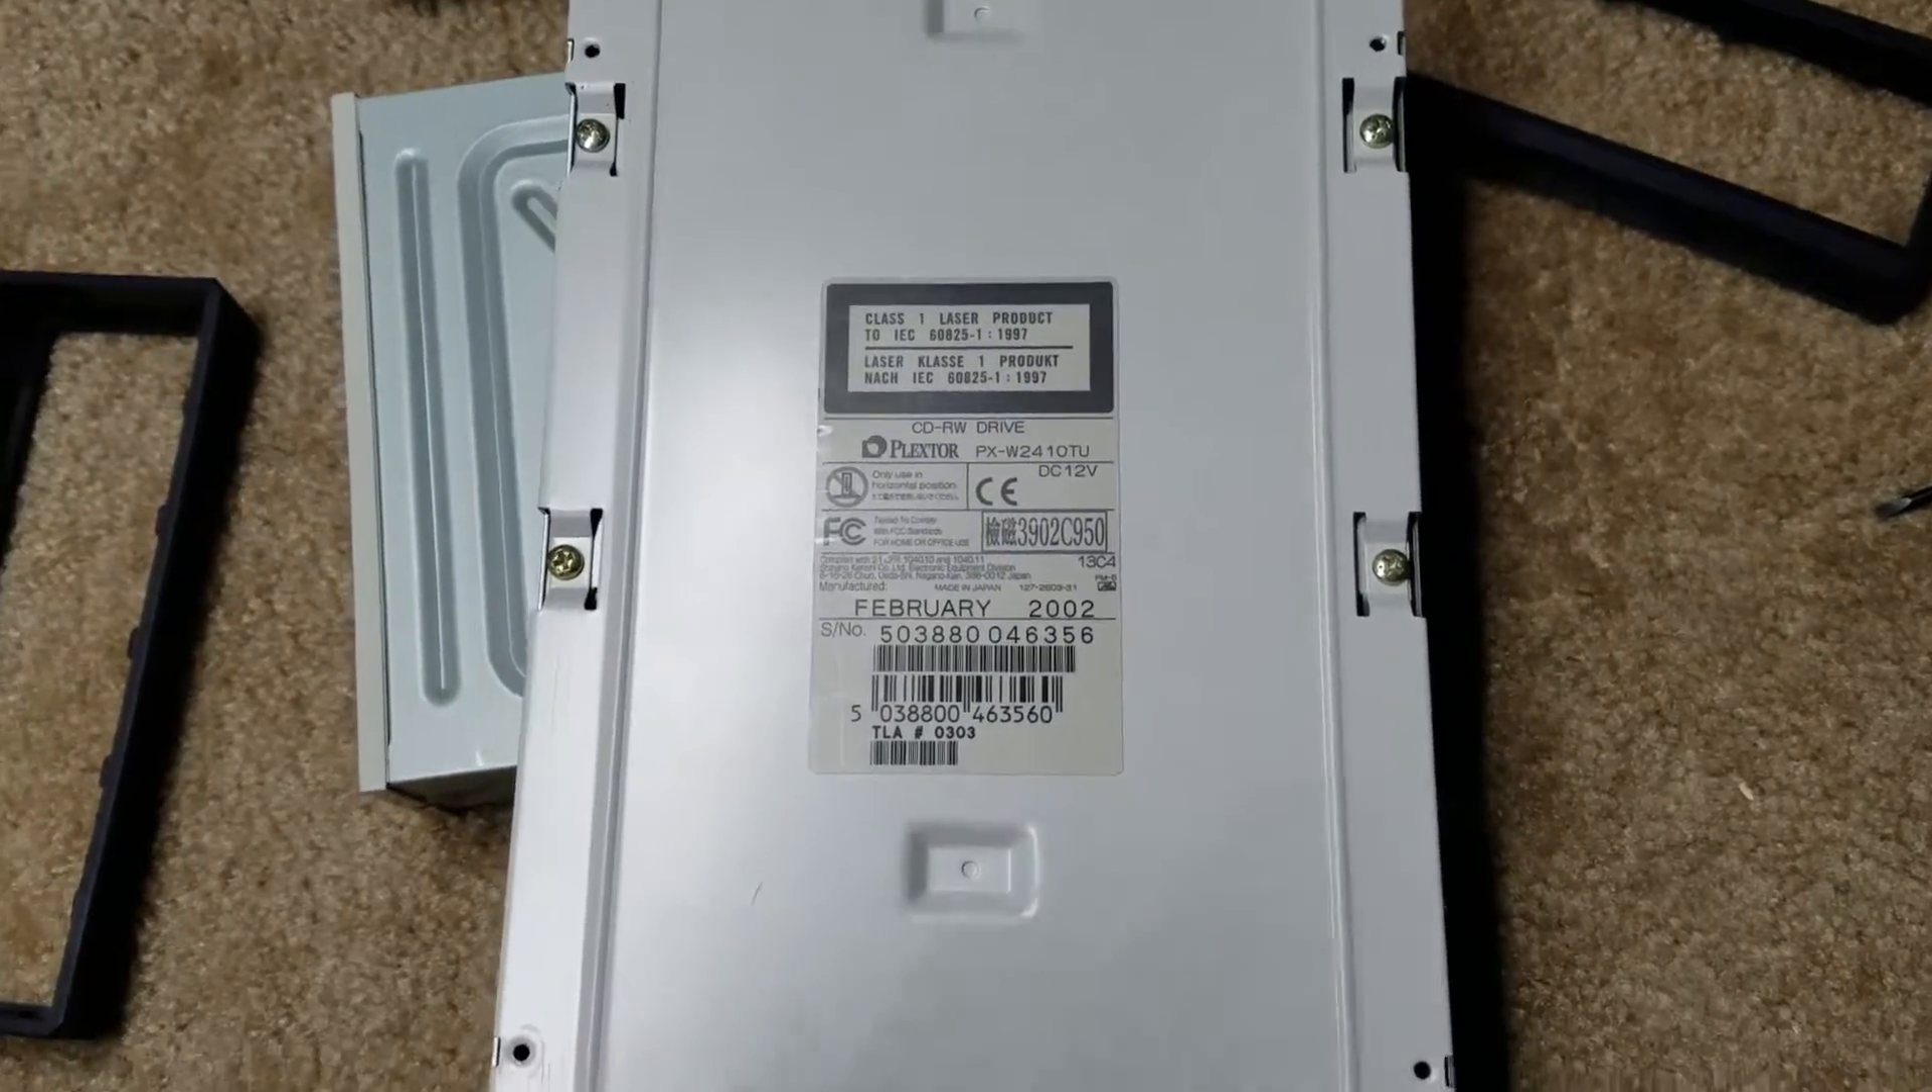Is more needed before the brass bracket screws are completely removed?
Yes.